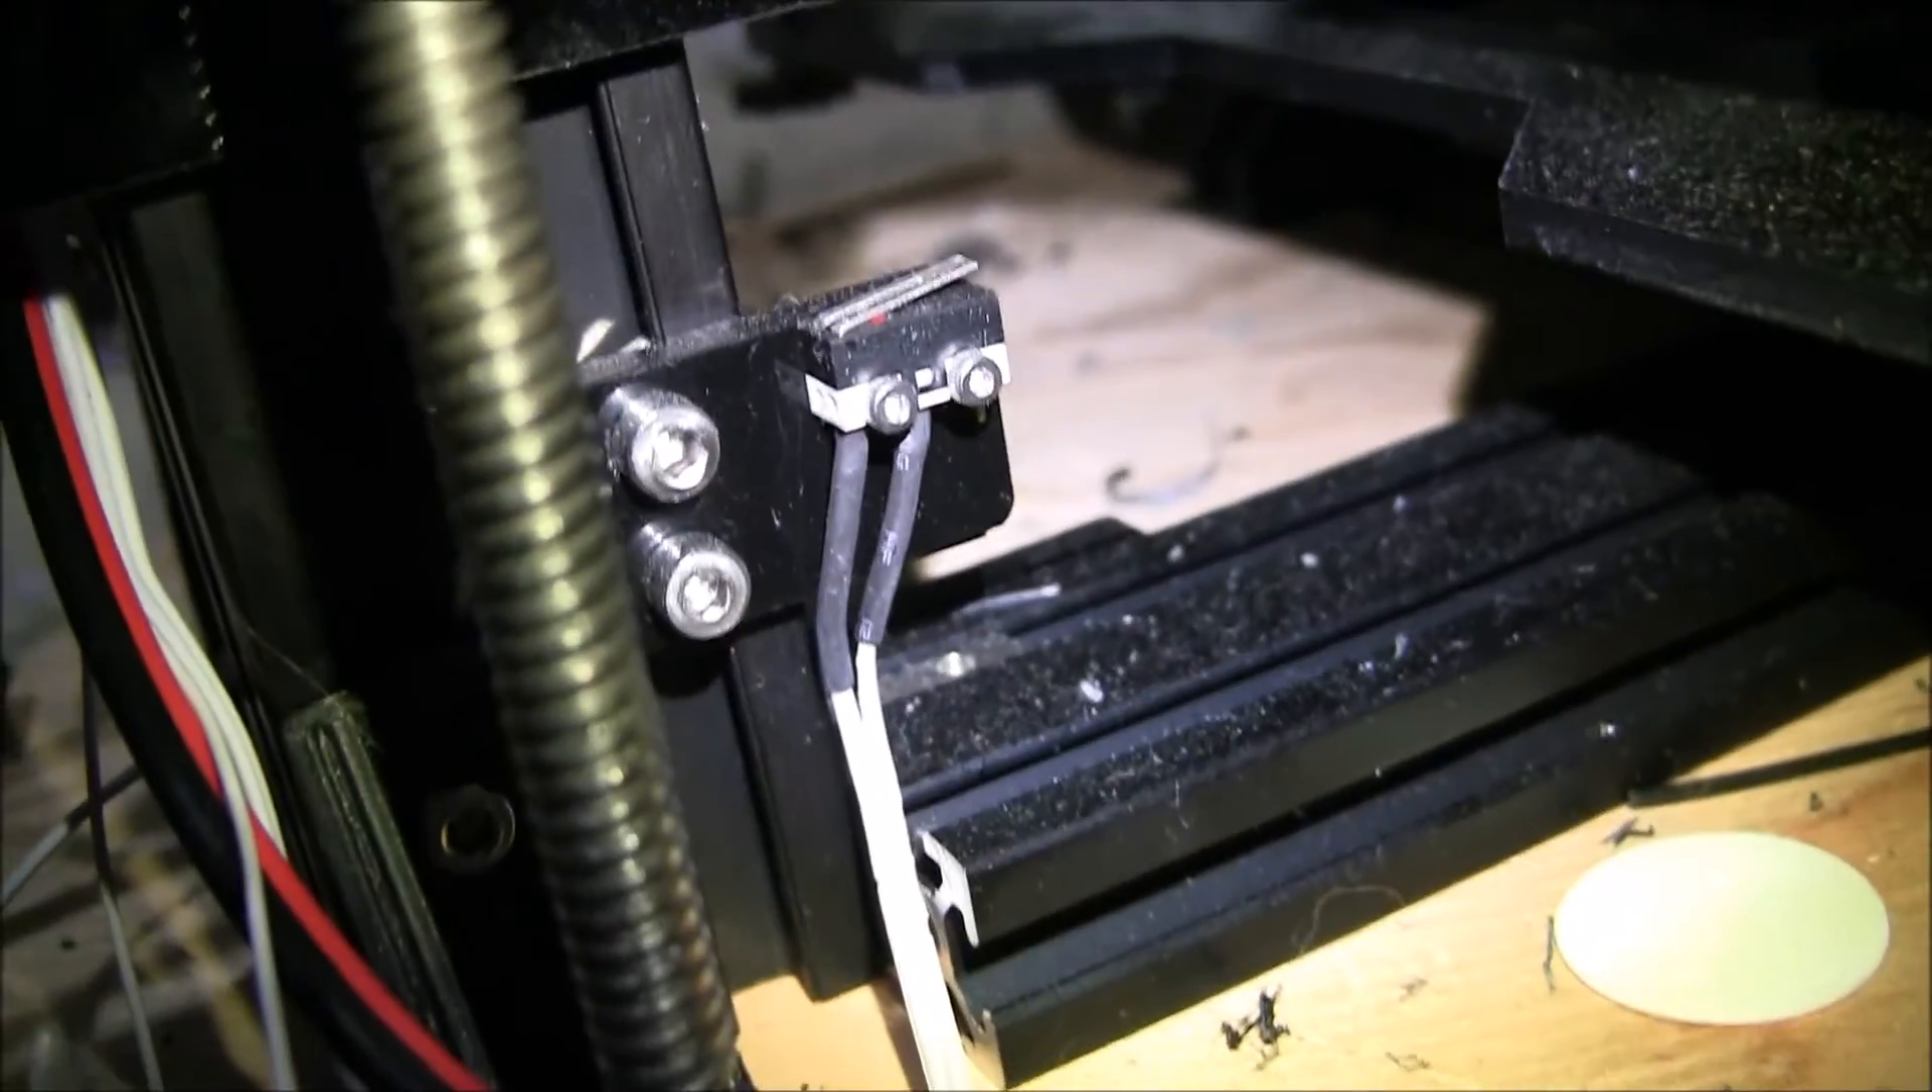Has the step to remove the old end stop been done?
No.